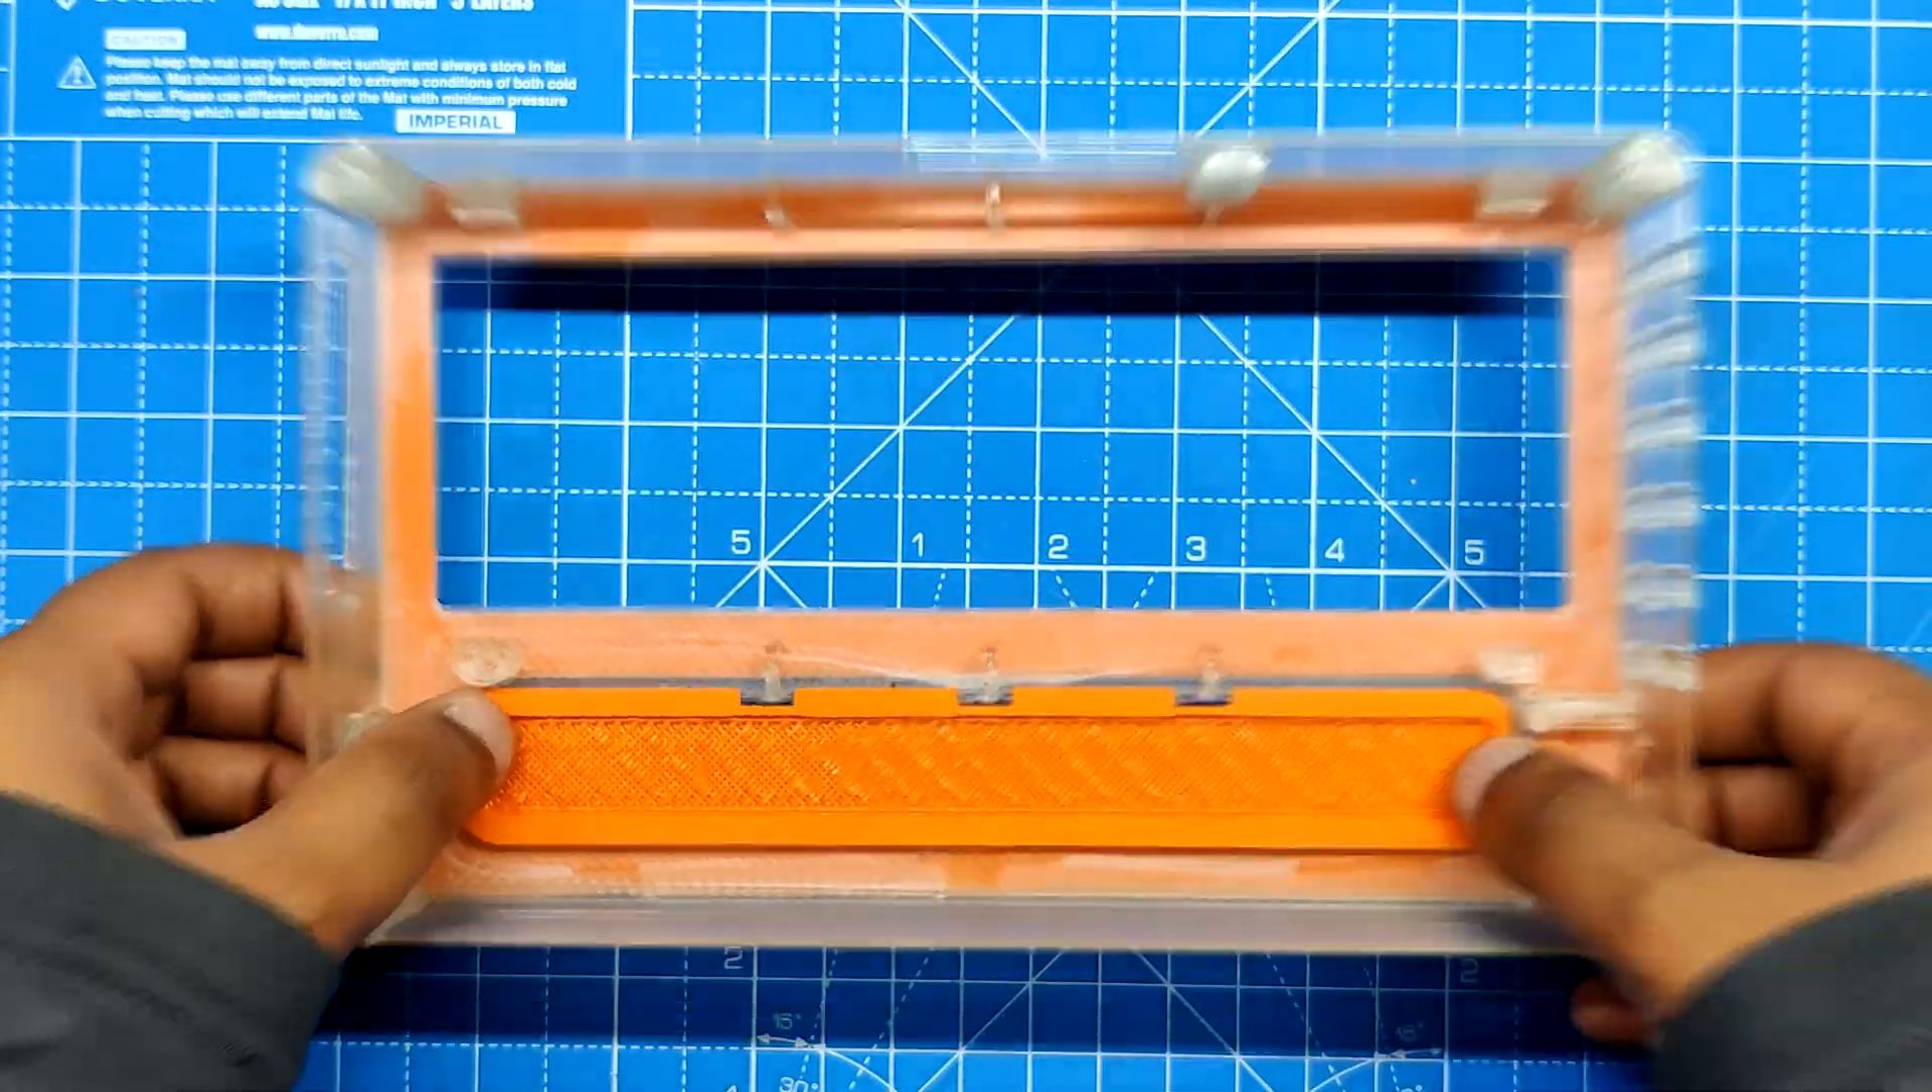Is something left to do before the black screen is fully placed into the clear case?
Yes.